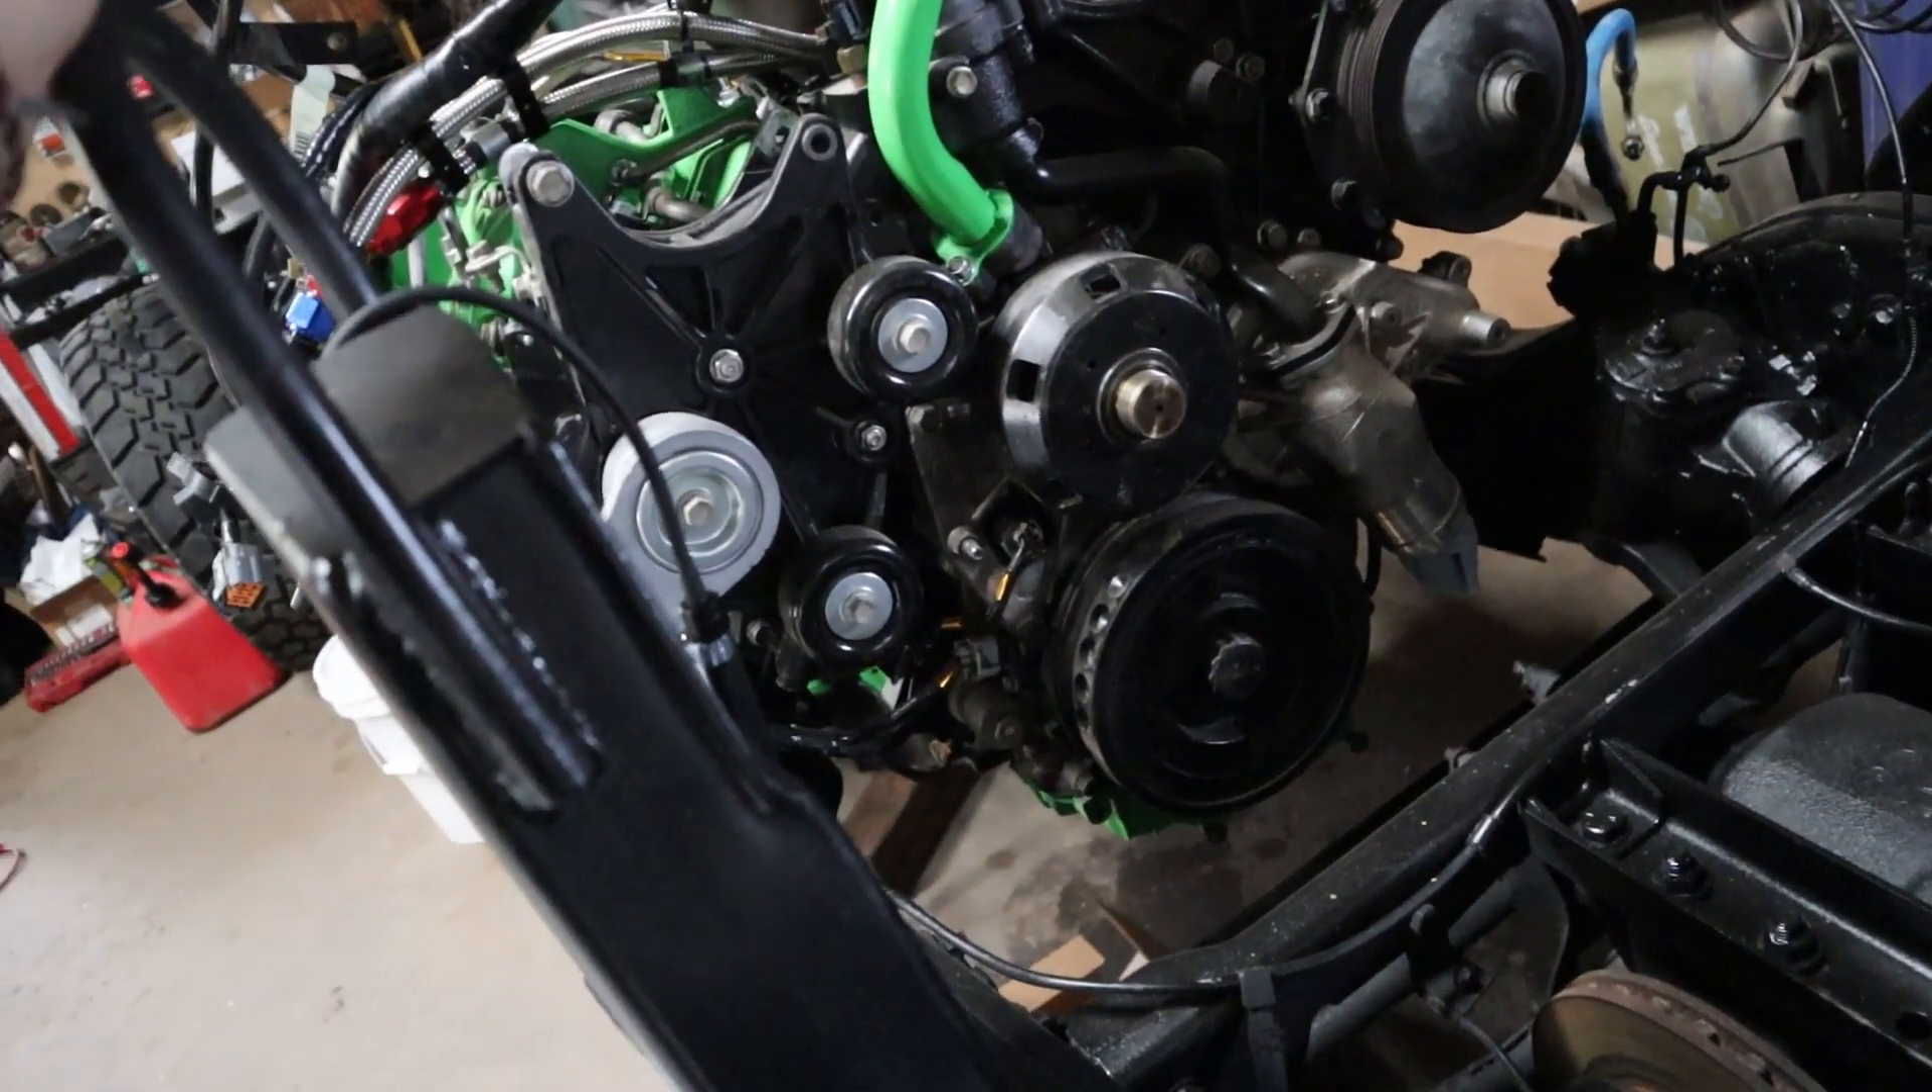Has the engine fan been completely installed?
No.